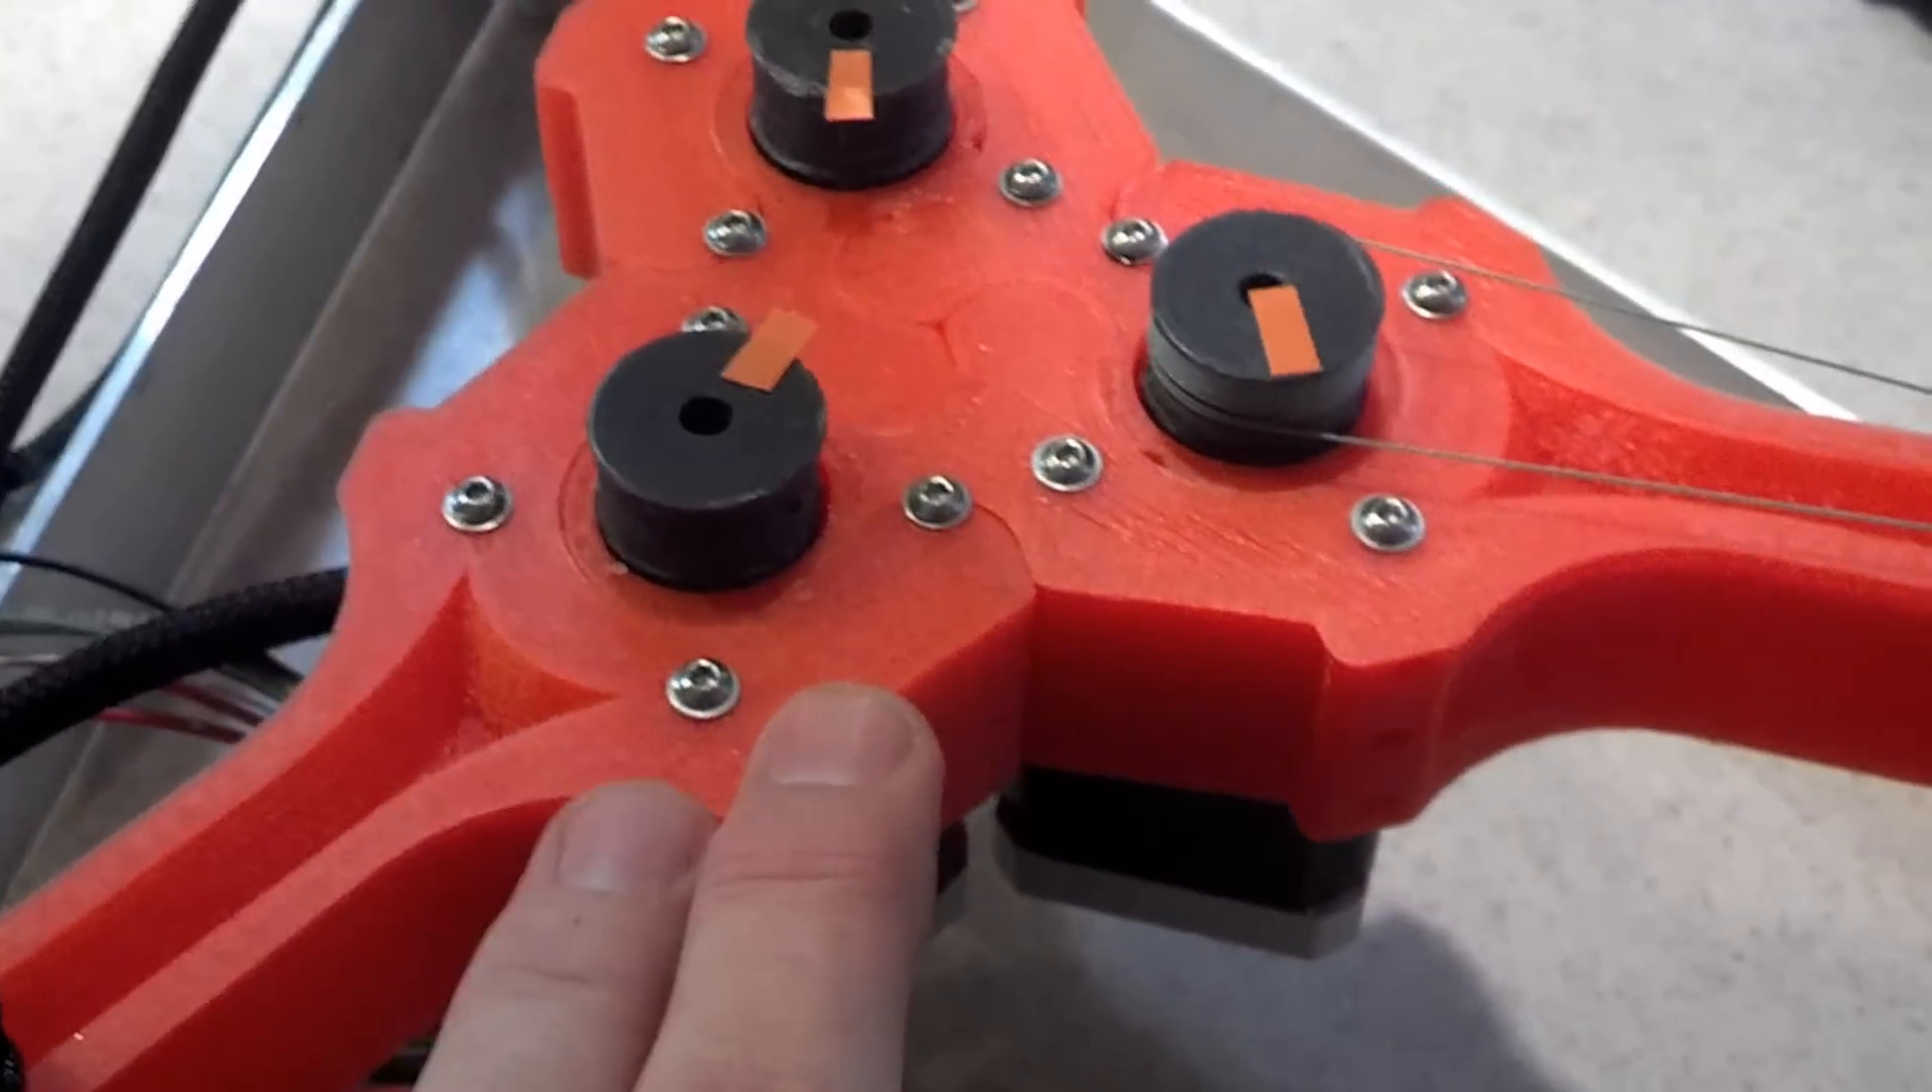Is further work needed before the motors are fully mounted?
No.